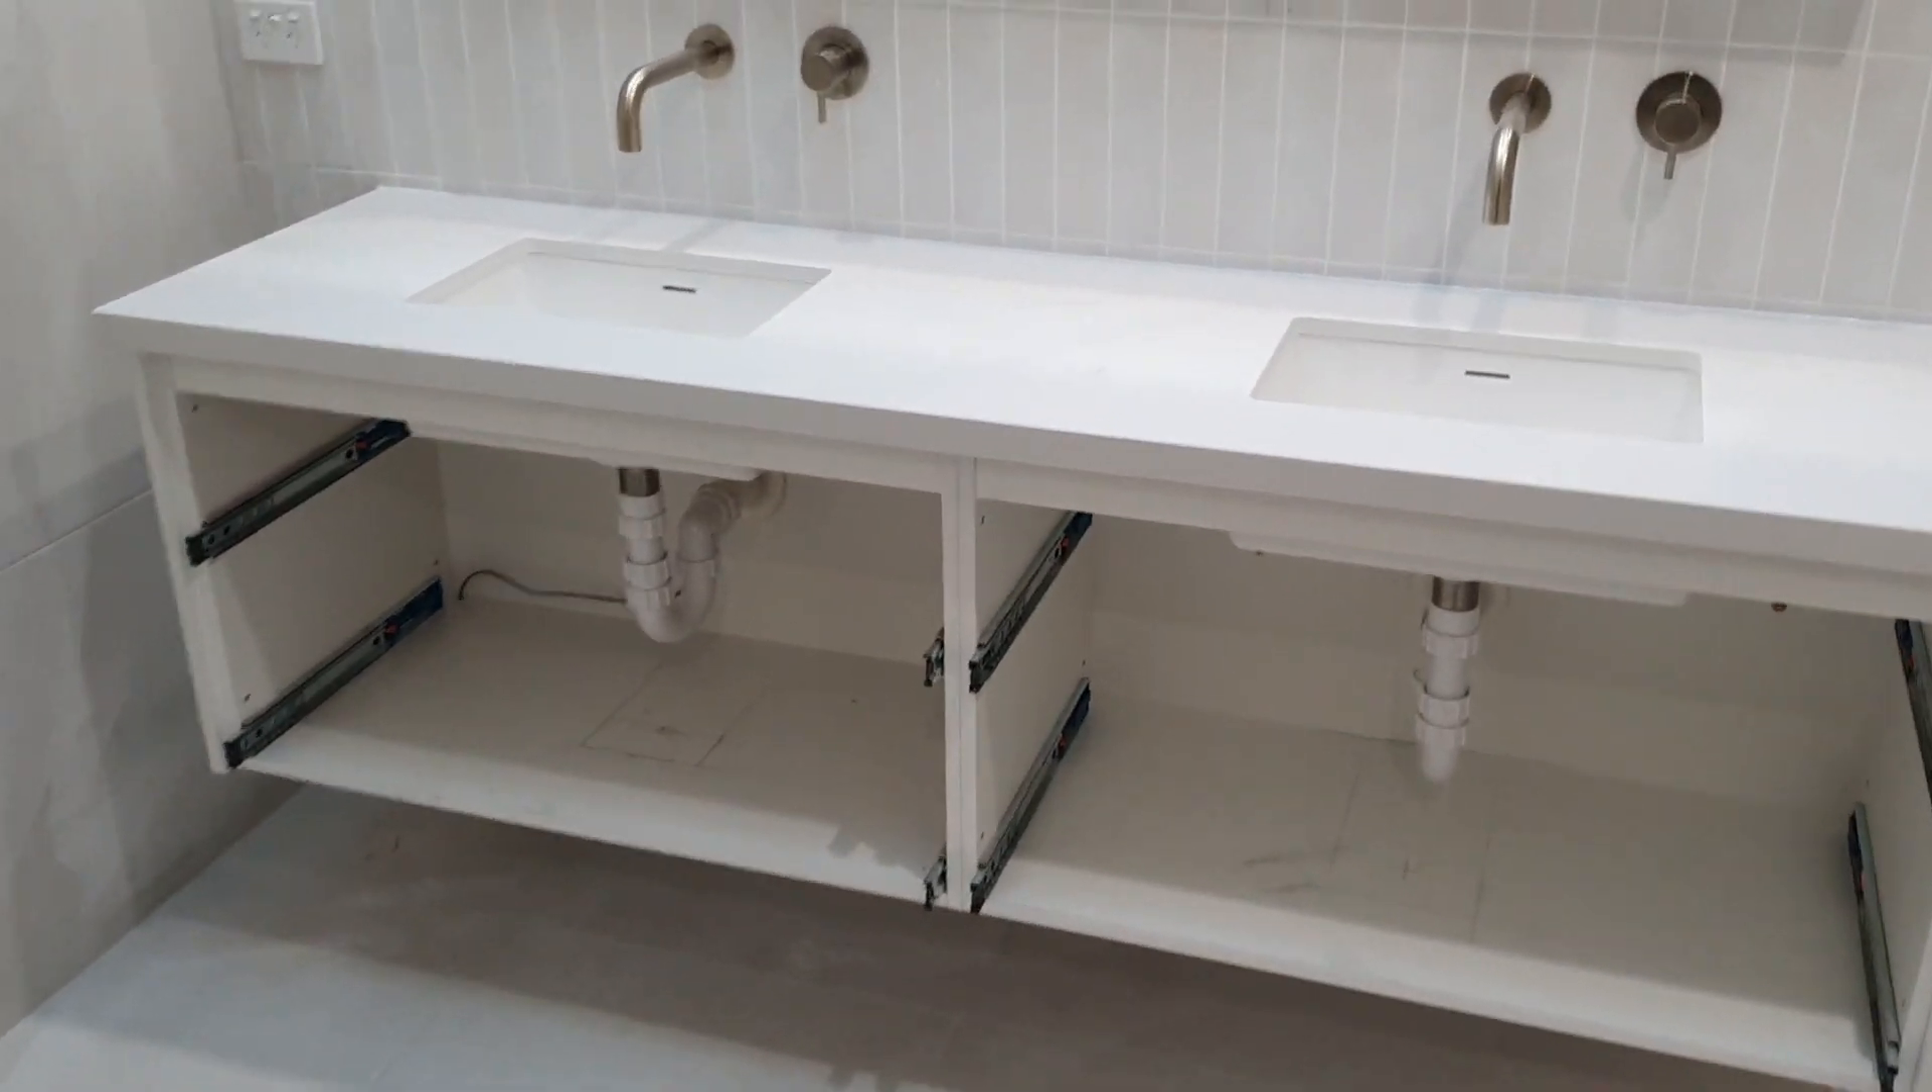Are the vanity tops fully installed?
Yes.